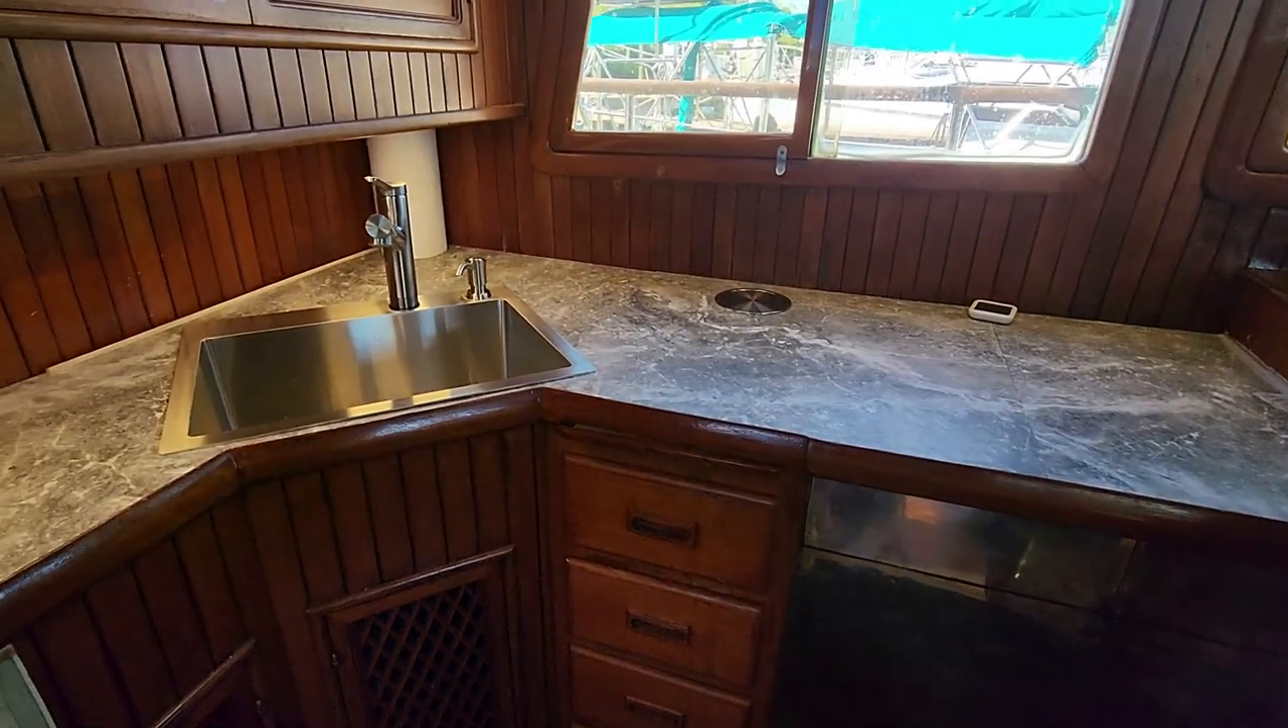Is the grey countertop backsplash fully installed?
No.